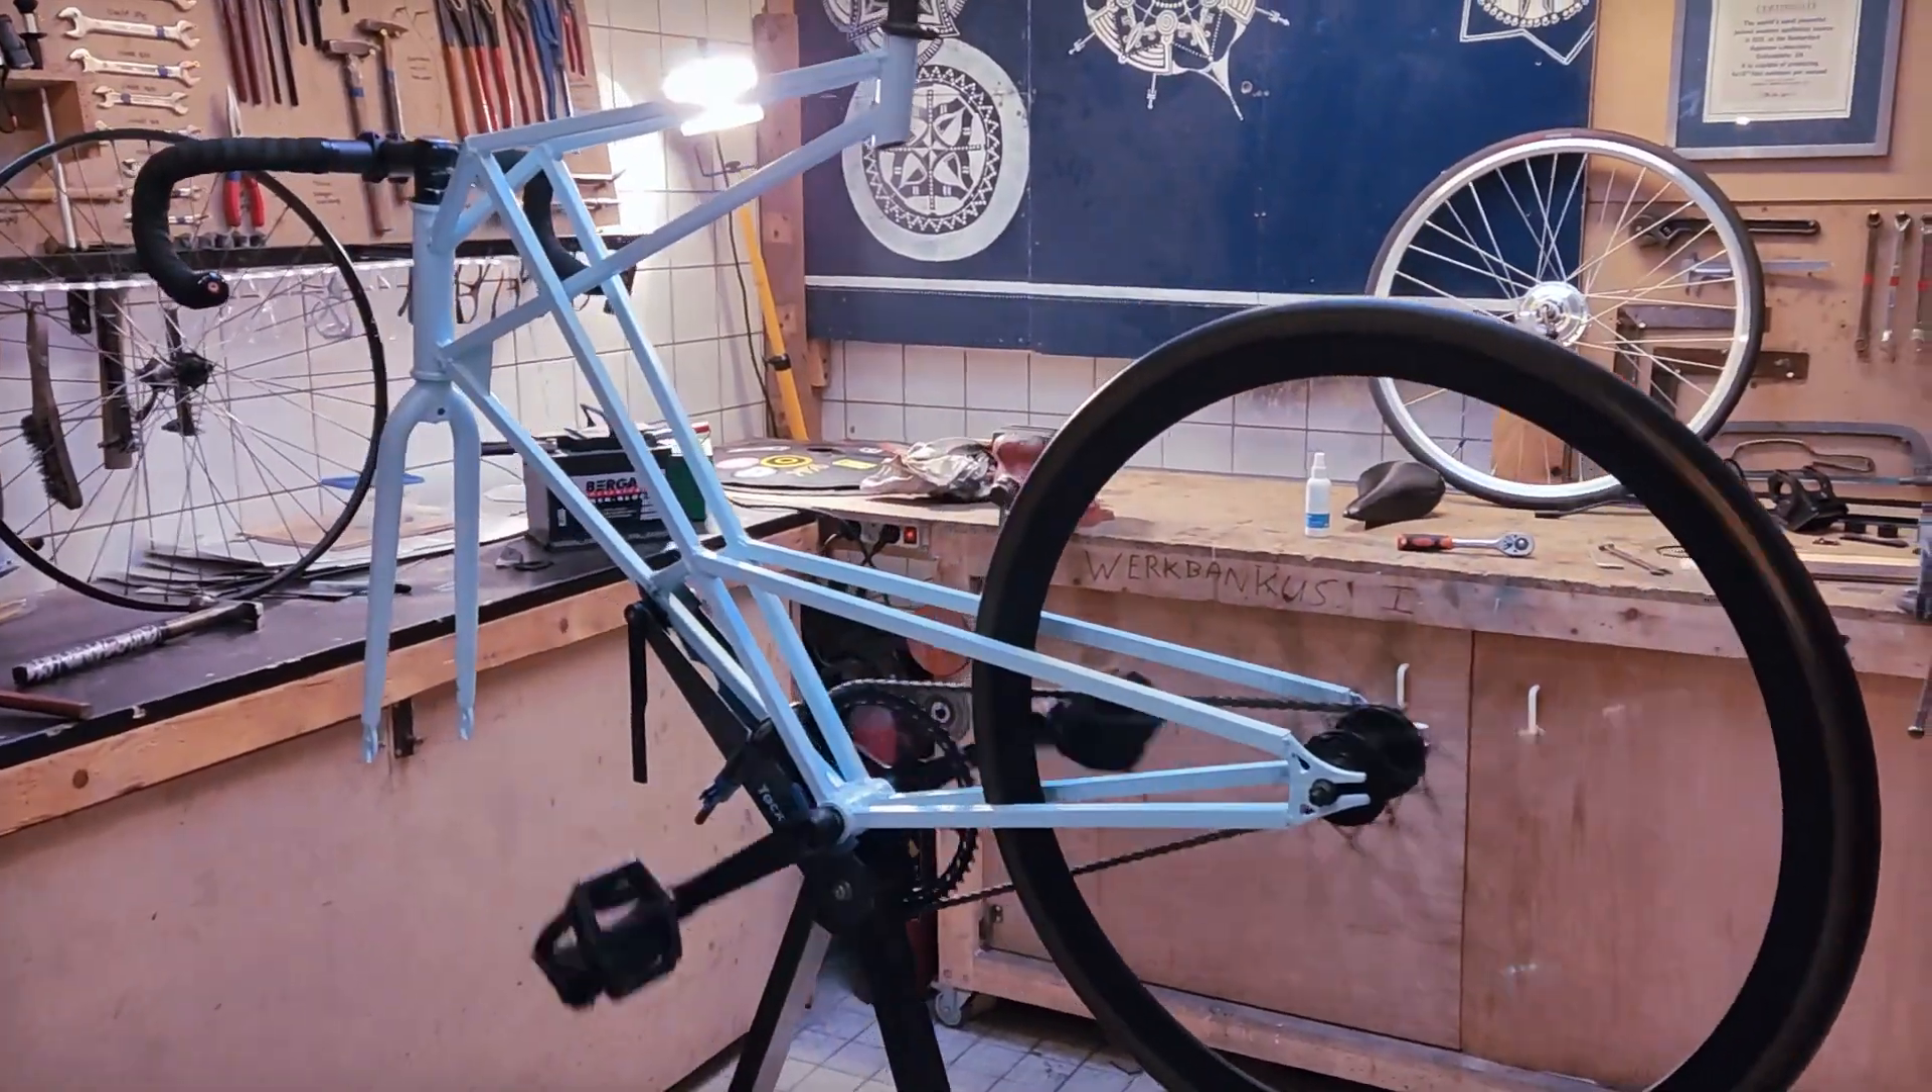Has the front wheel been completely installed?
No.